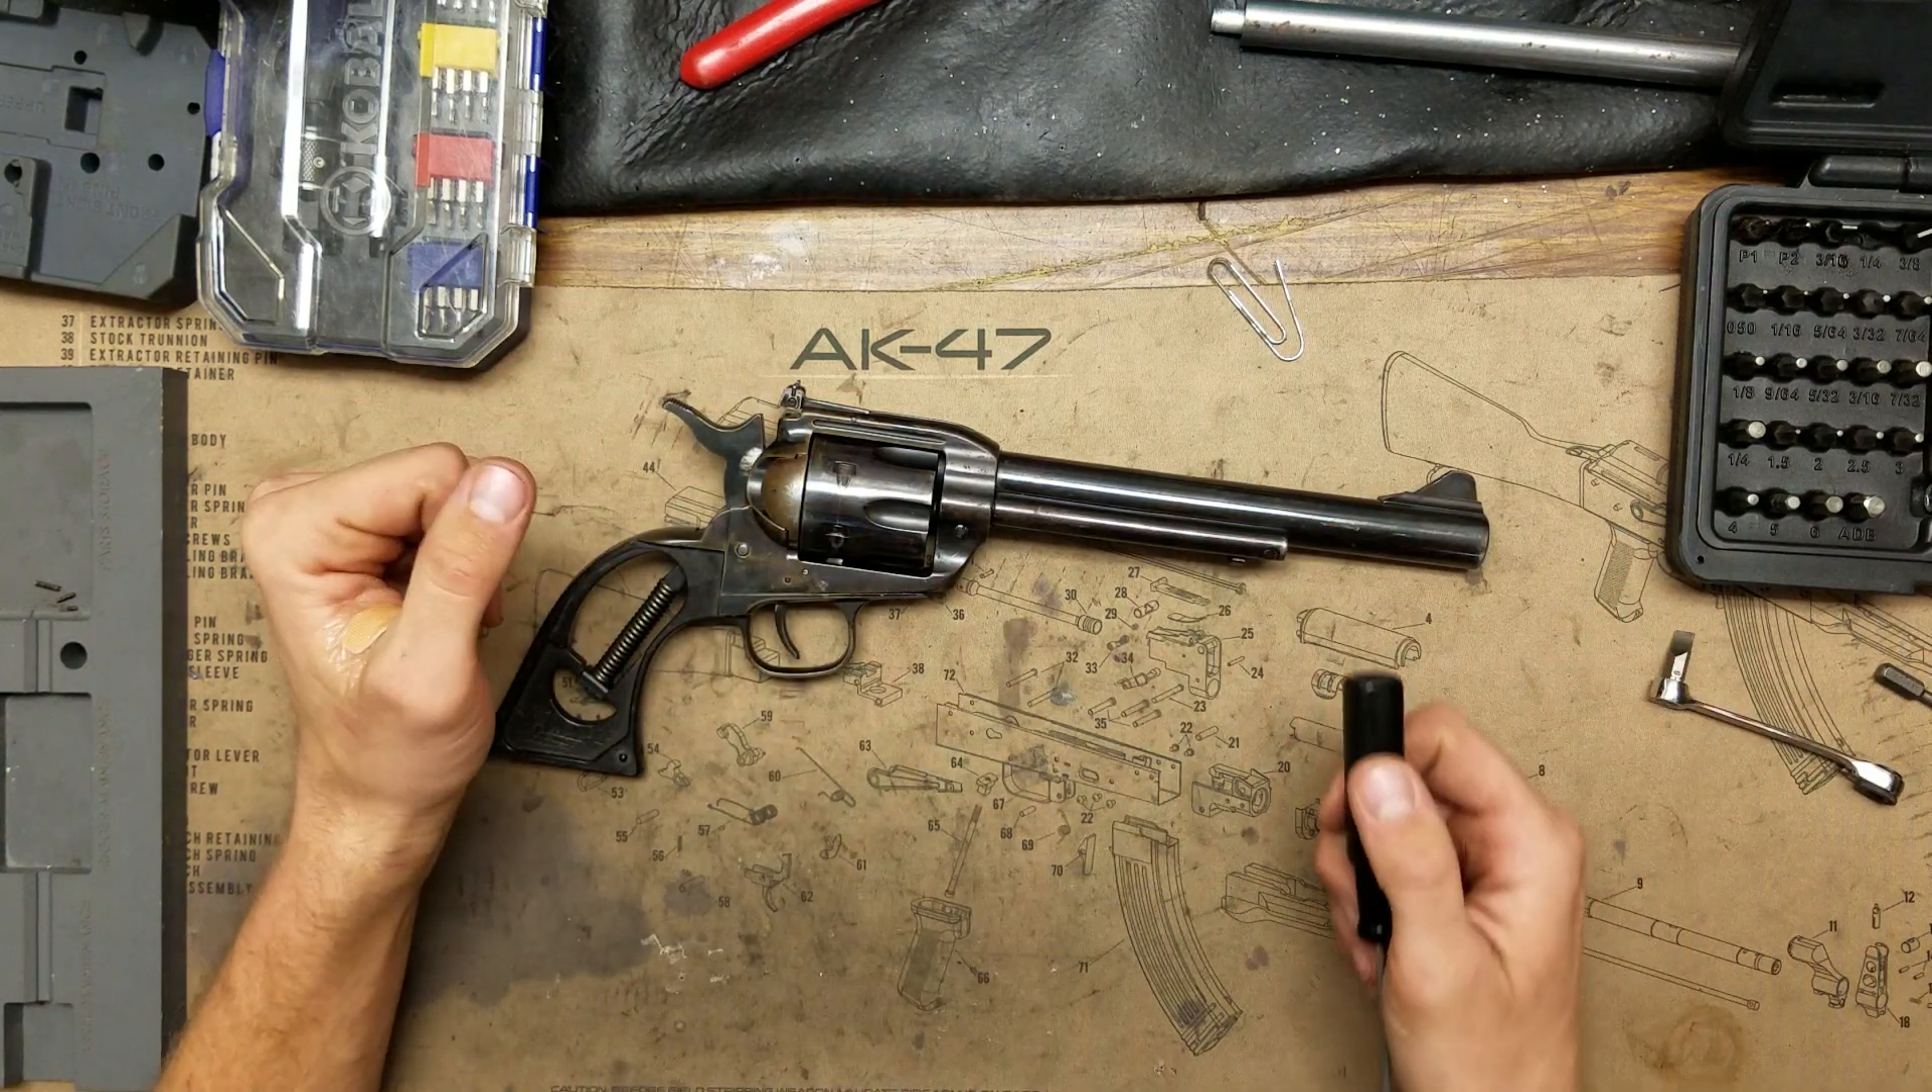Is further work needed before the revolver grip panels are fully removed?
No.